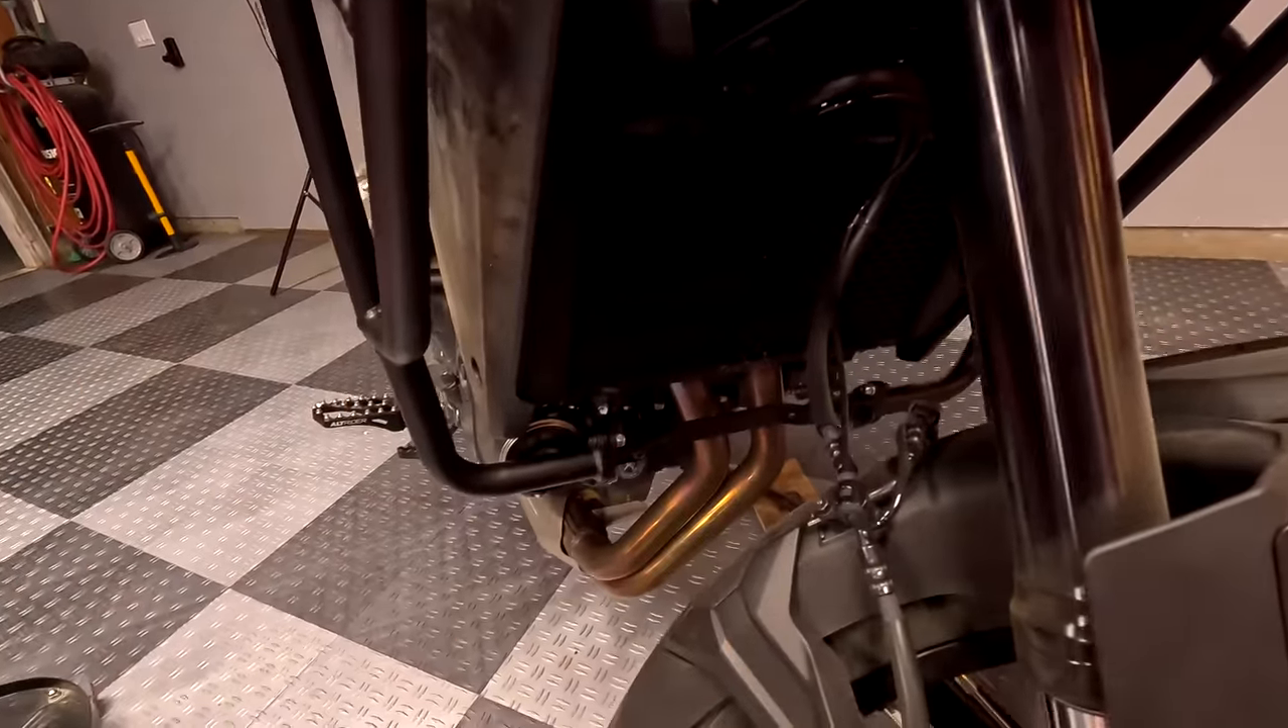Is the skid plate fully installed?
No.